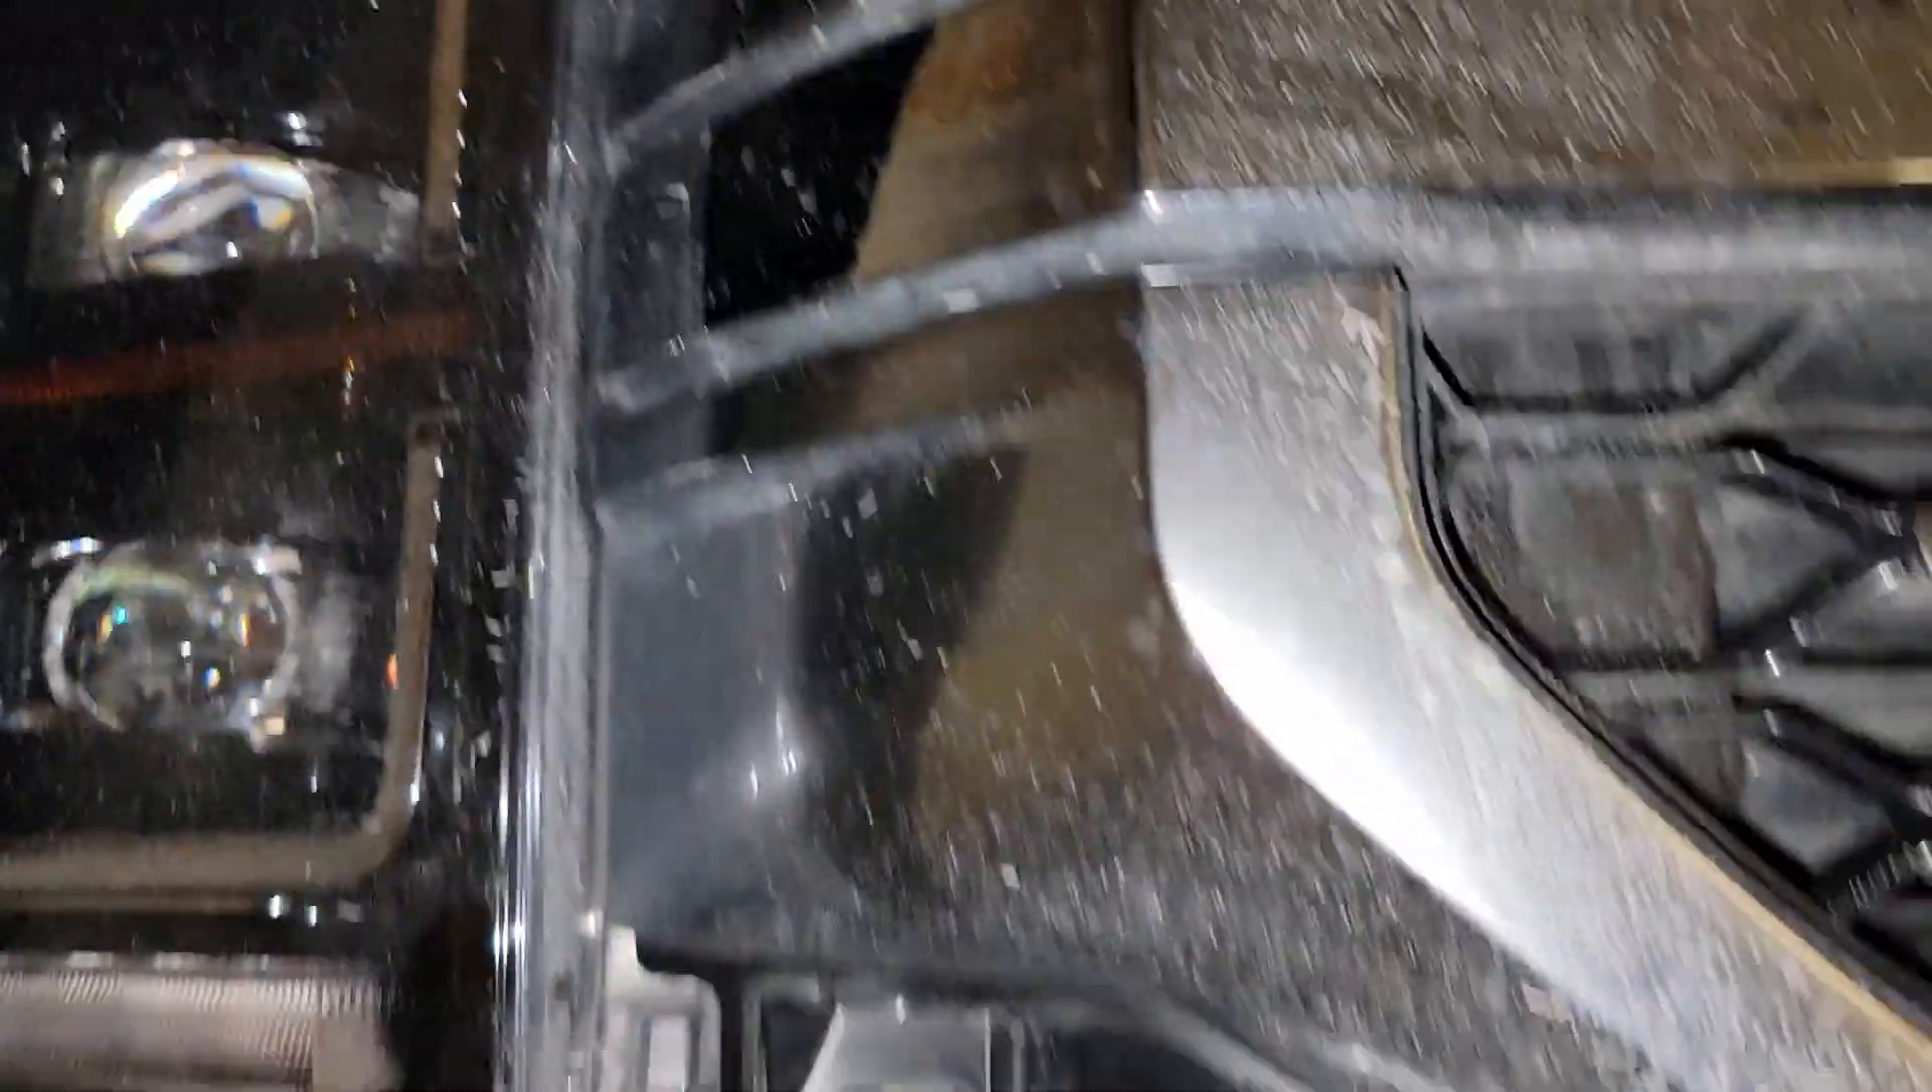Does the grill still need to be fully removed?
Yes.